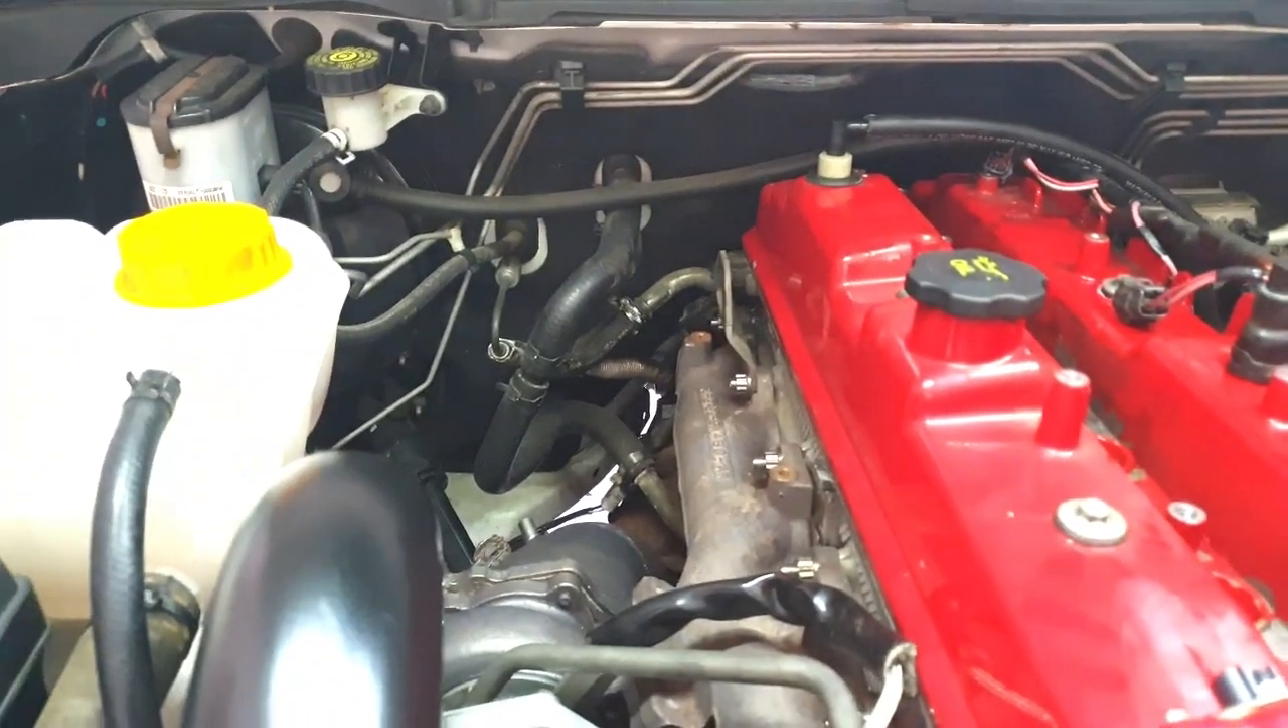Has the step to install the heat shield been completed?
No.